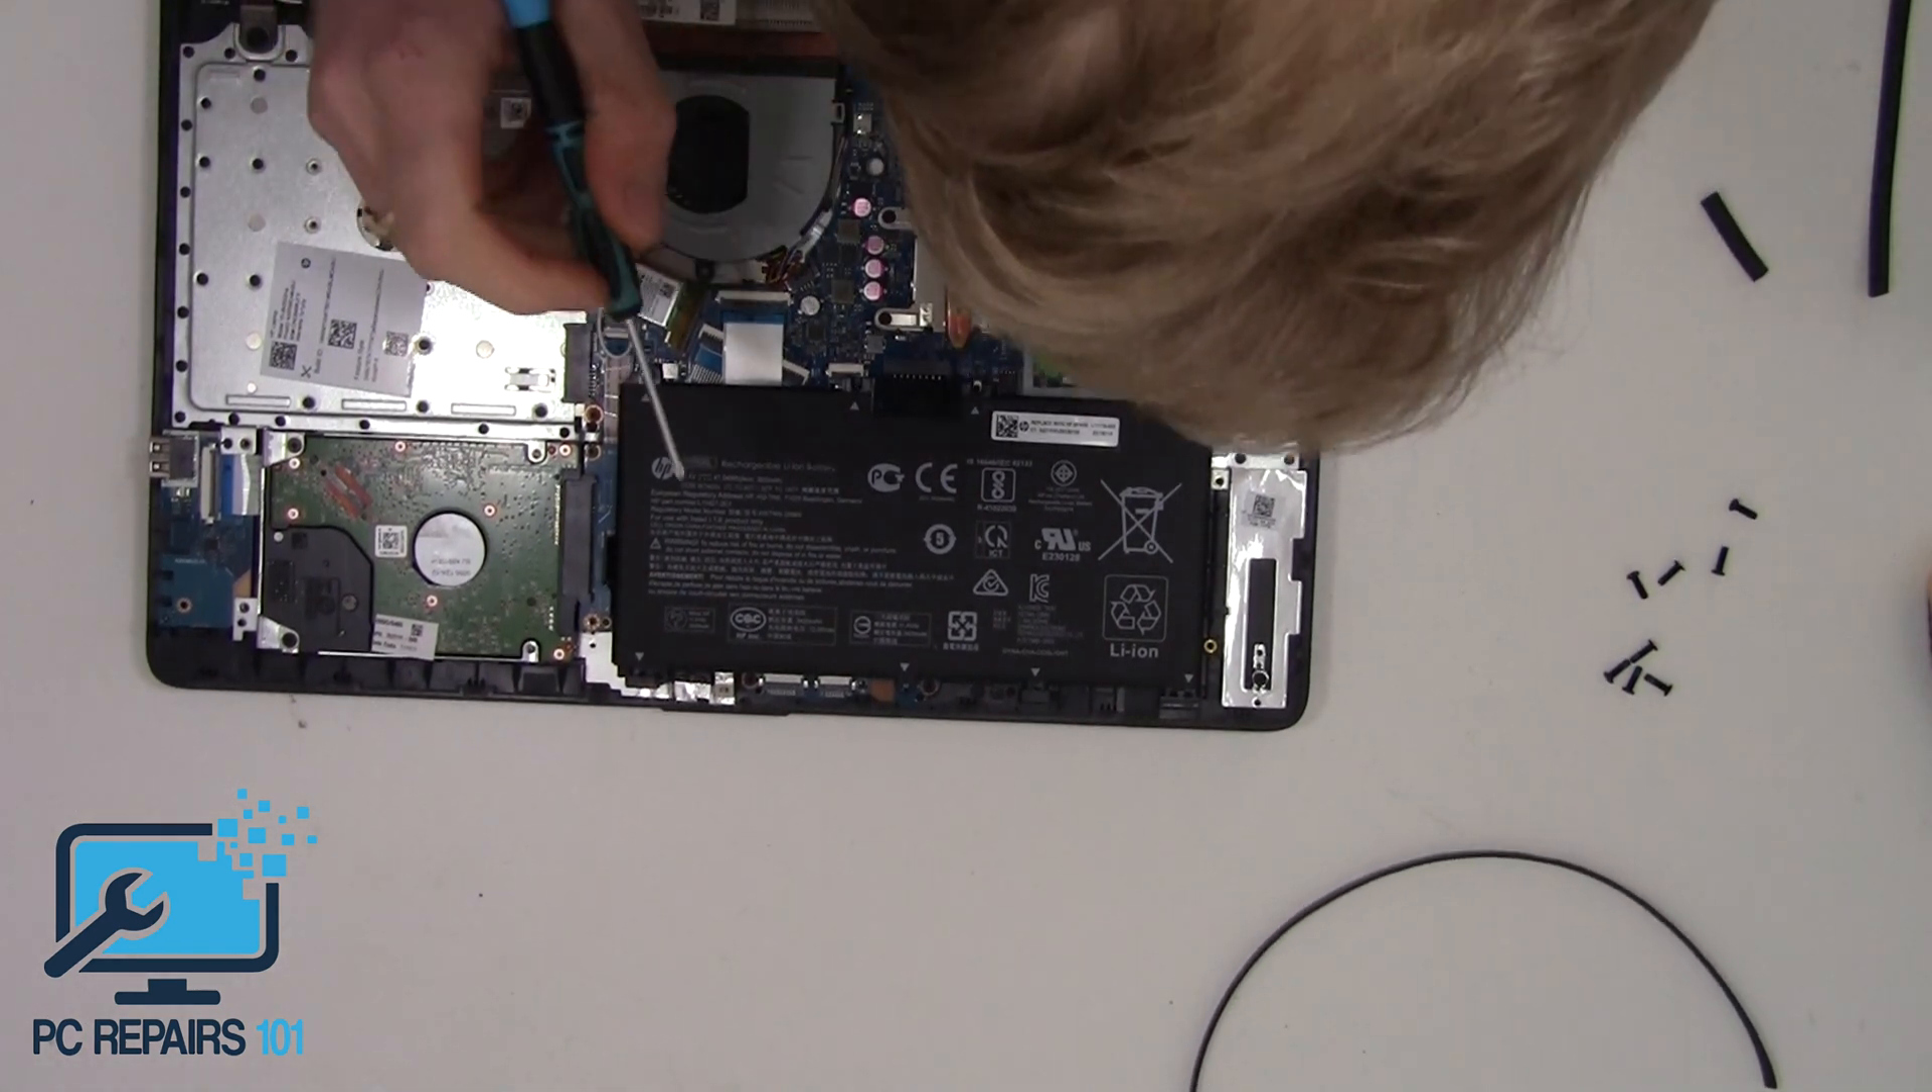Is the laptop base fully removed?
Yes.